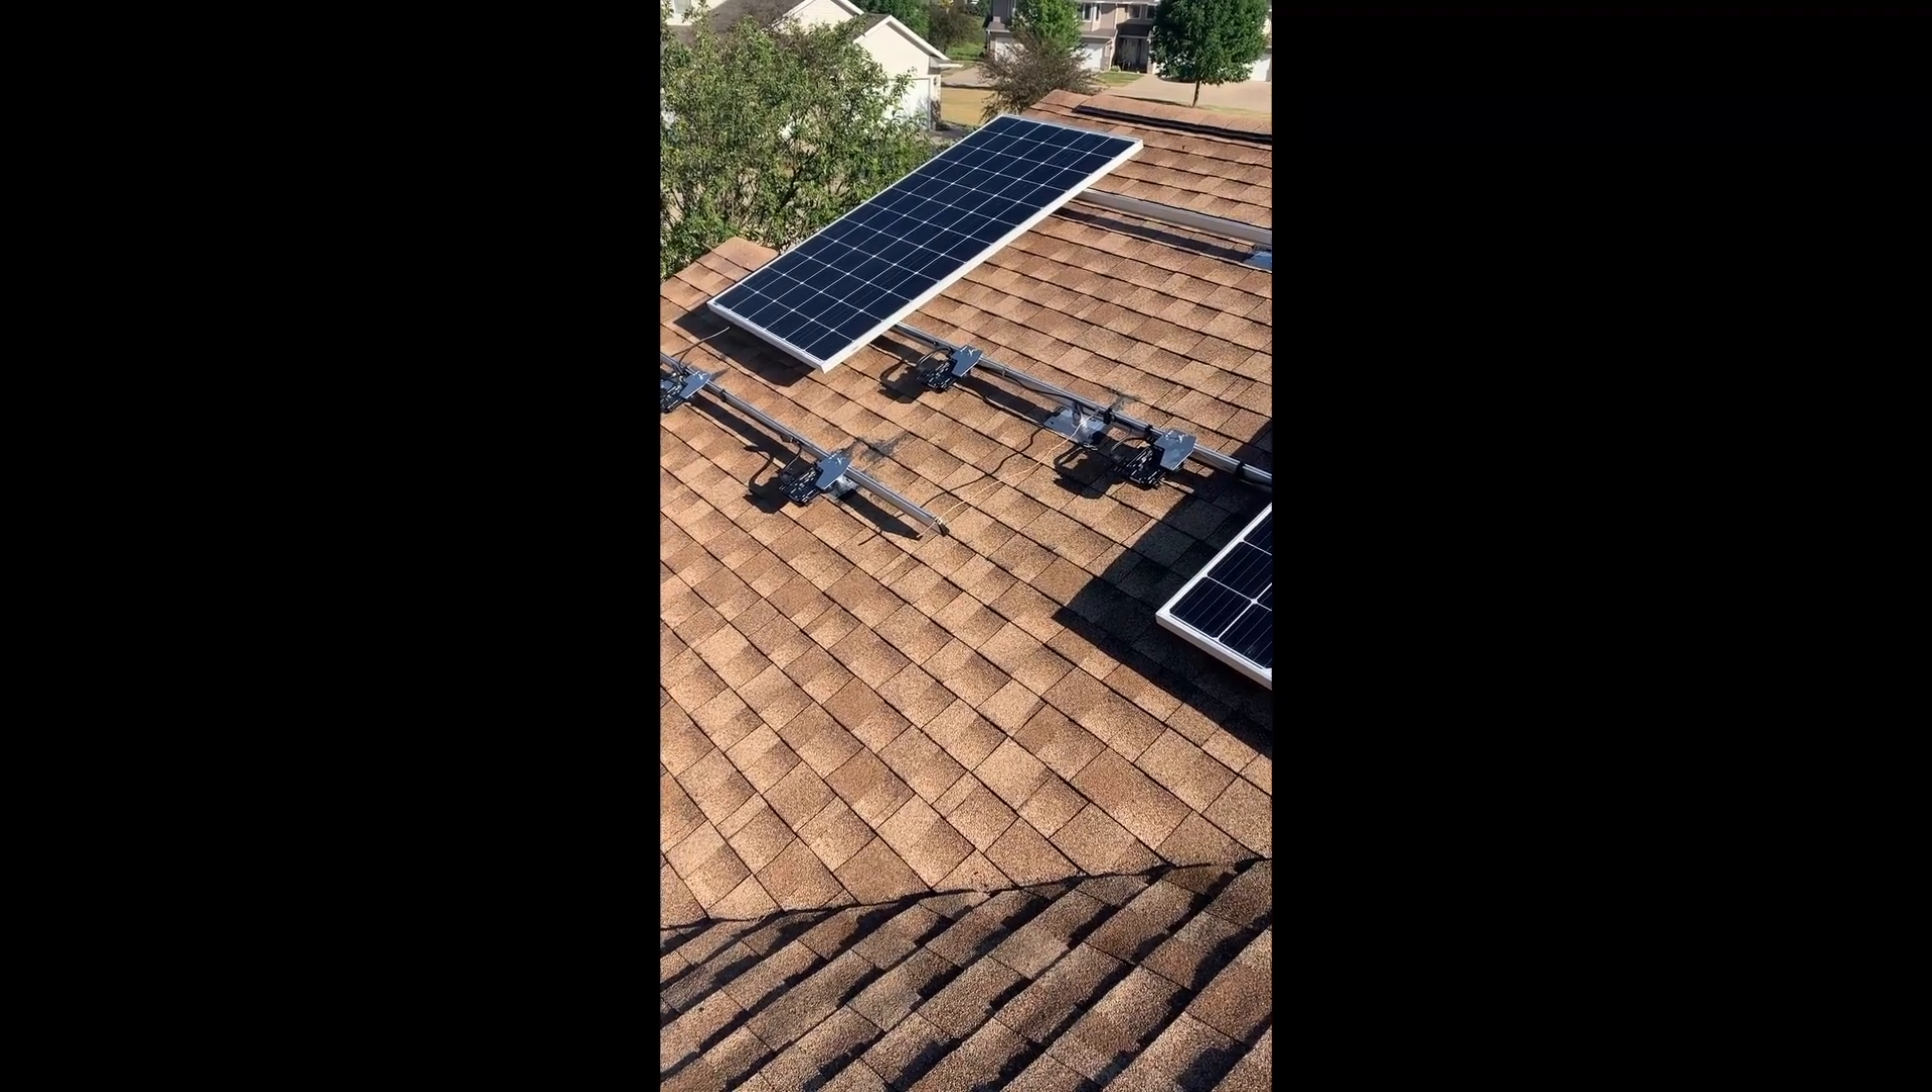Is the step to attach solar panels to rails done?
No.